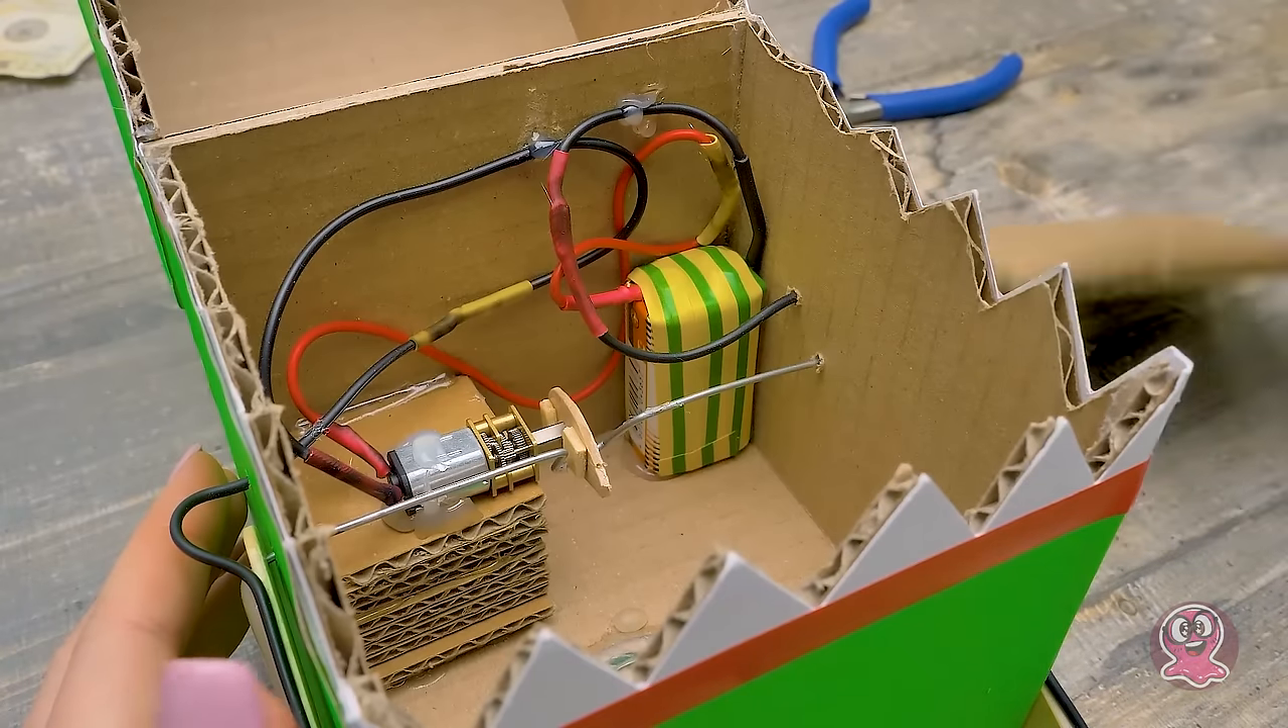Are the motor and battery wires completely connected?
Yes.